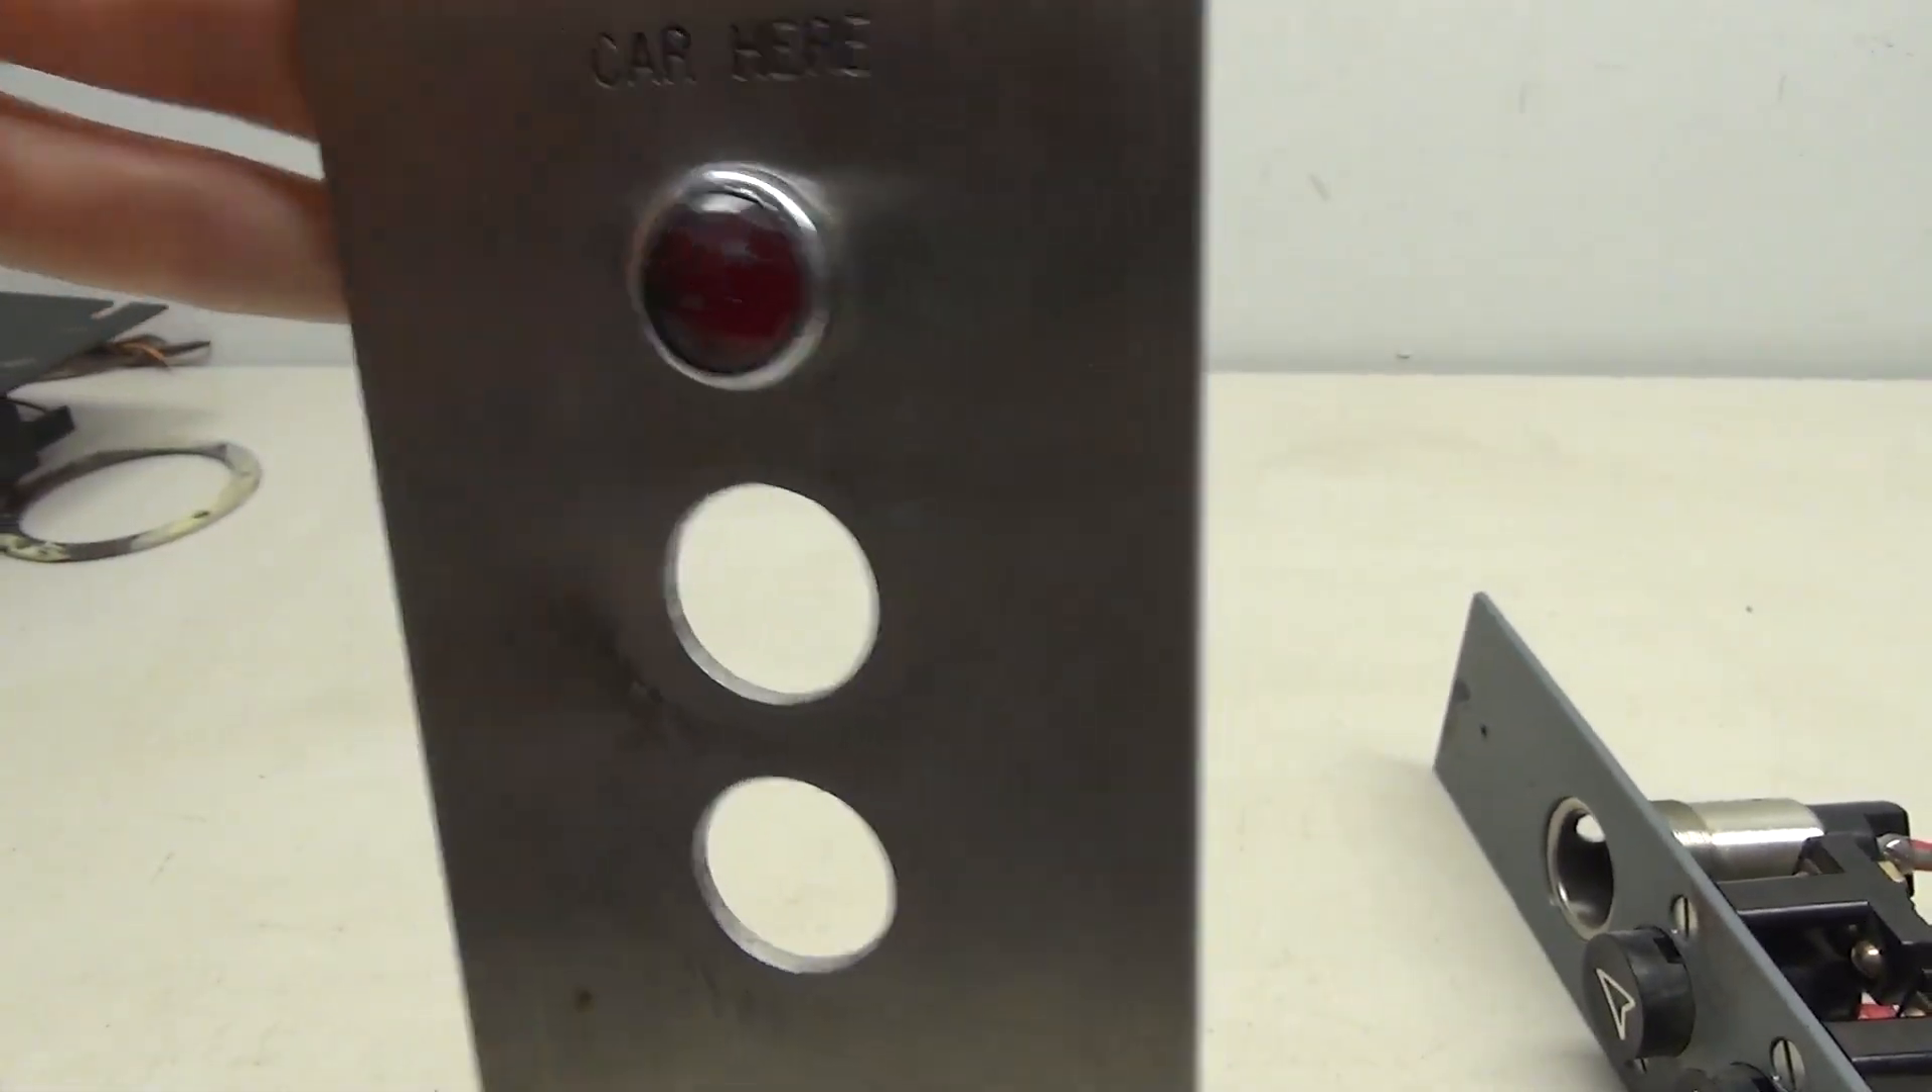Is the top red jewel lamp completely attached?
Yes.